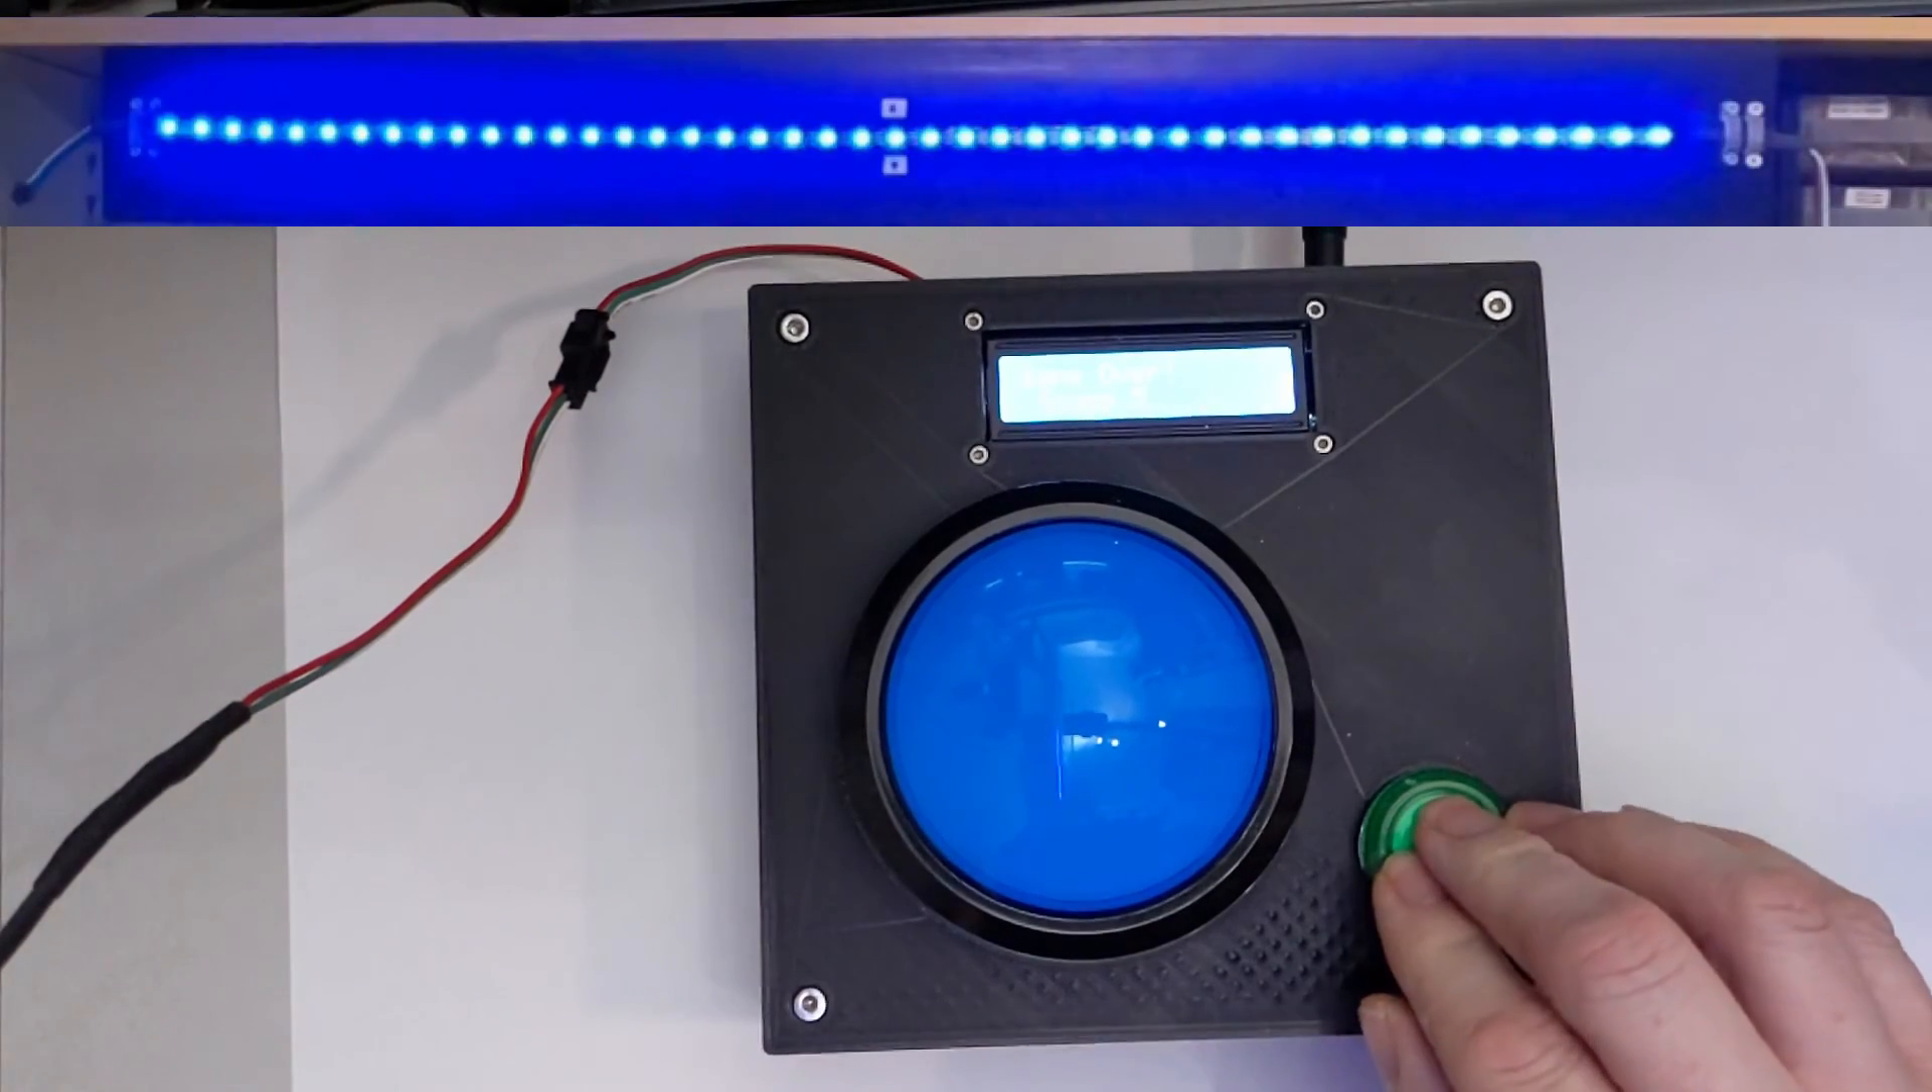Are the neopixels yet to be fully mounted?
No.